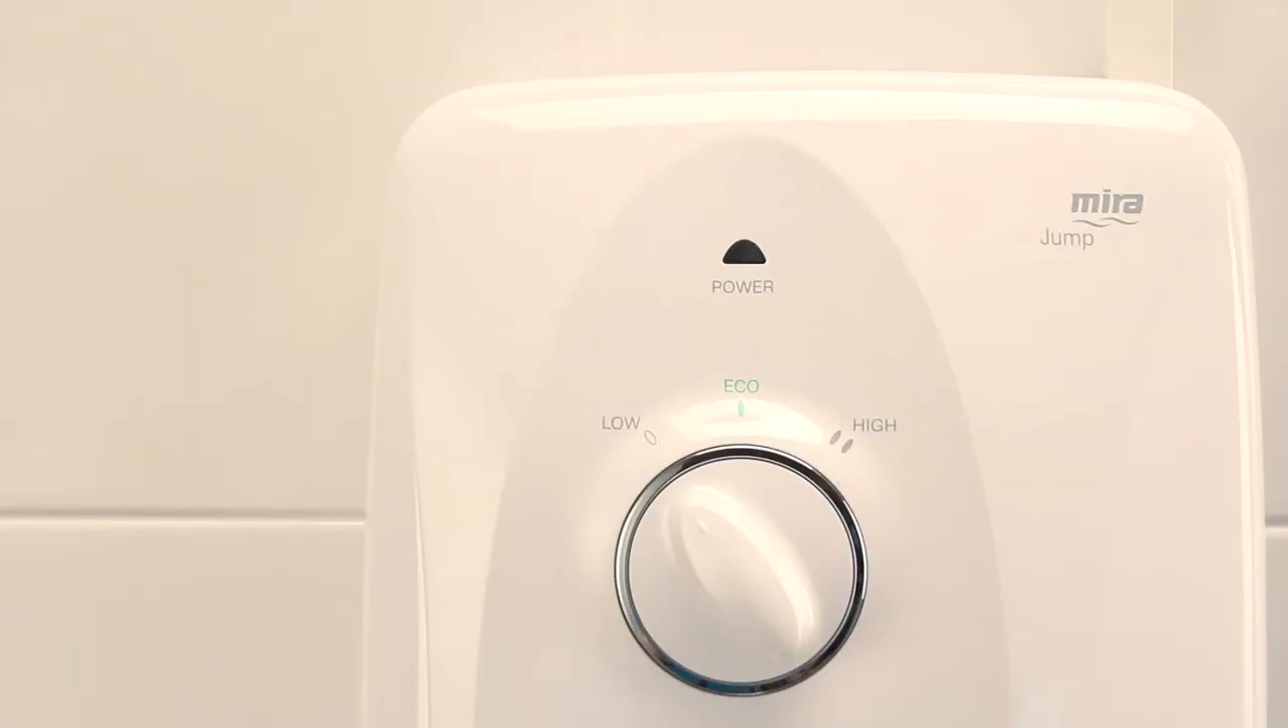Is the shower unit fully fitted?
Yes.